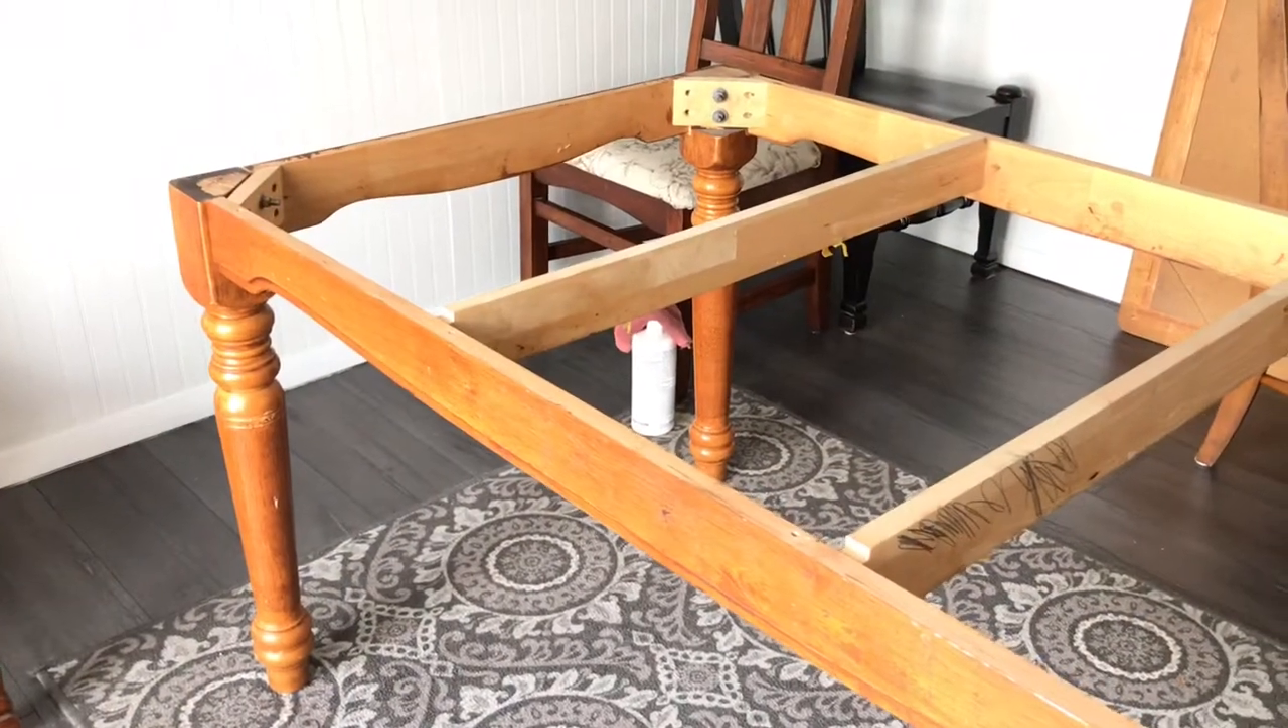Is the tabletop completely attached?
No.